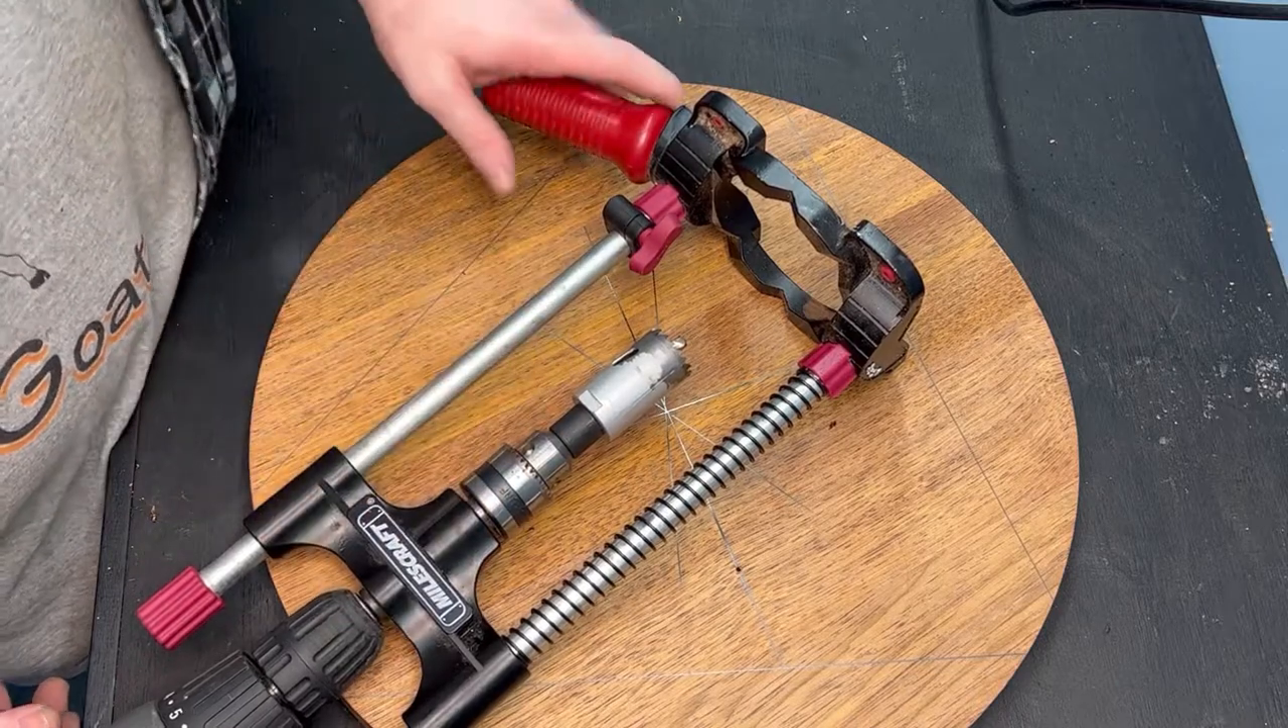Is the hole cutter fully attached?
Yes.